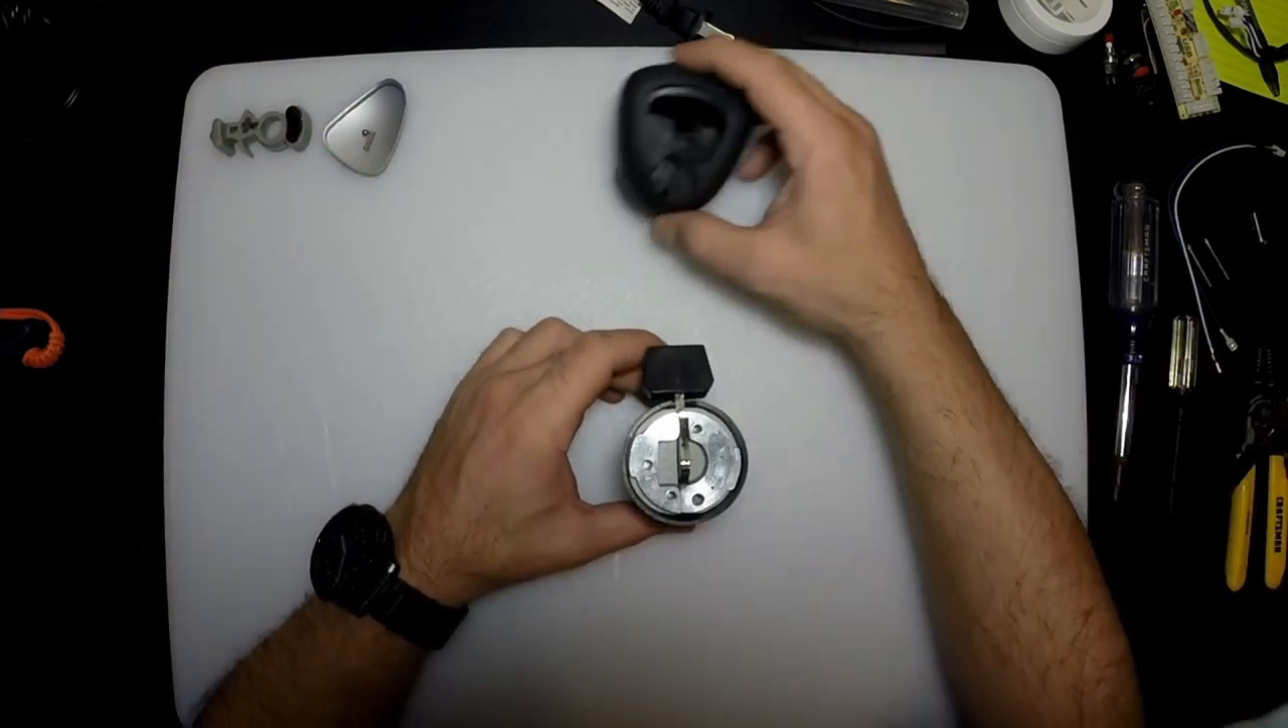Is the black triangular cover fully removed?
Yes.